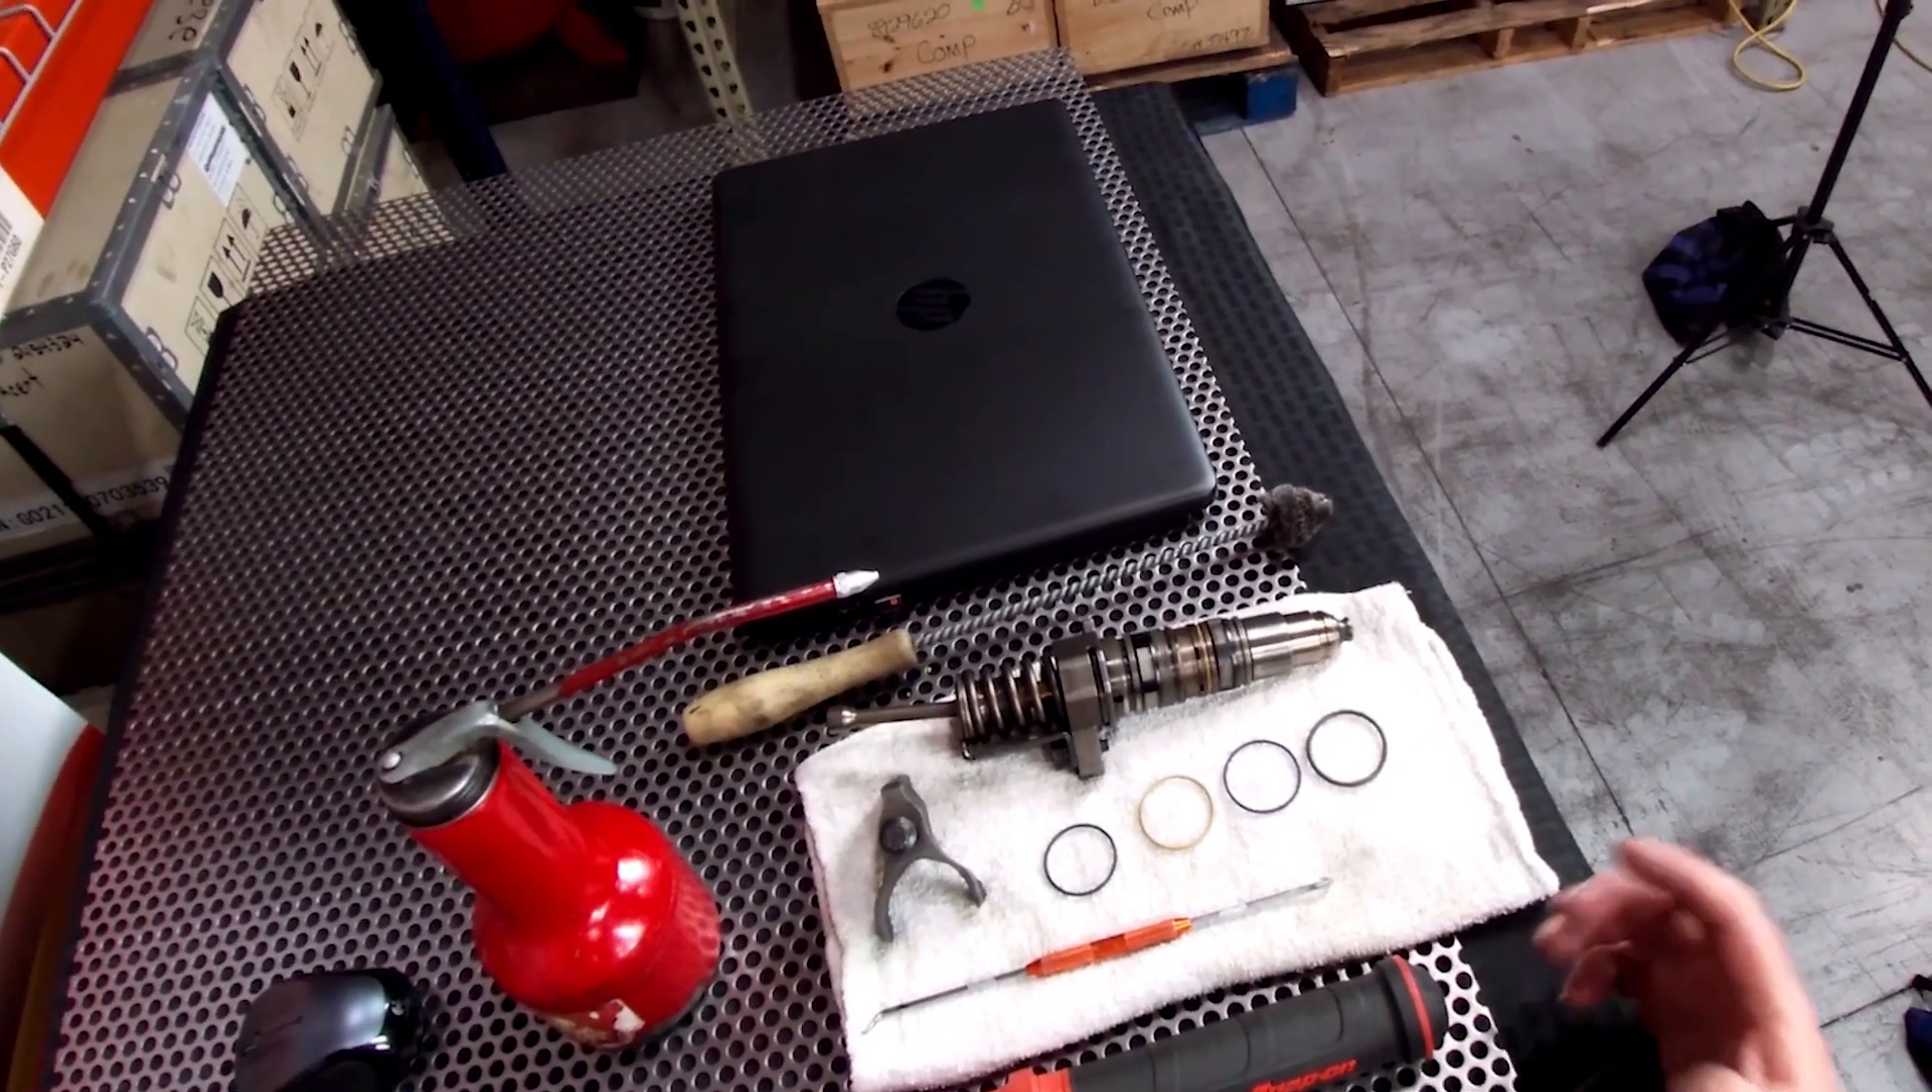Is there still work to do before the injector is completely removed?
No.